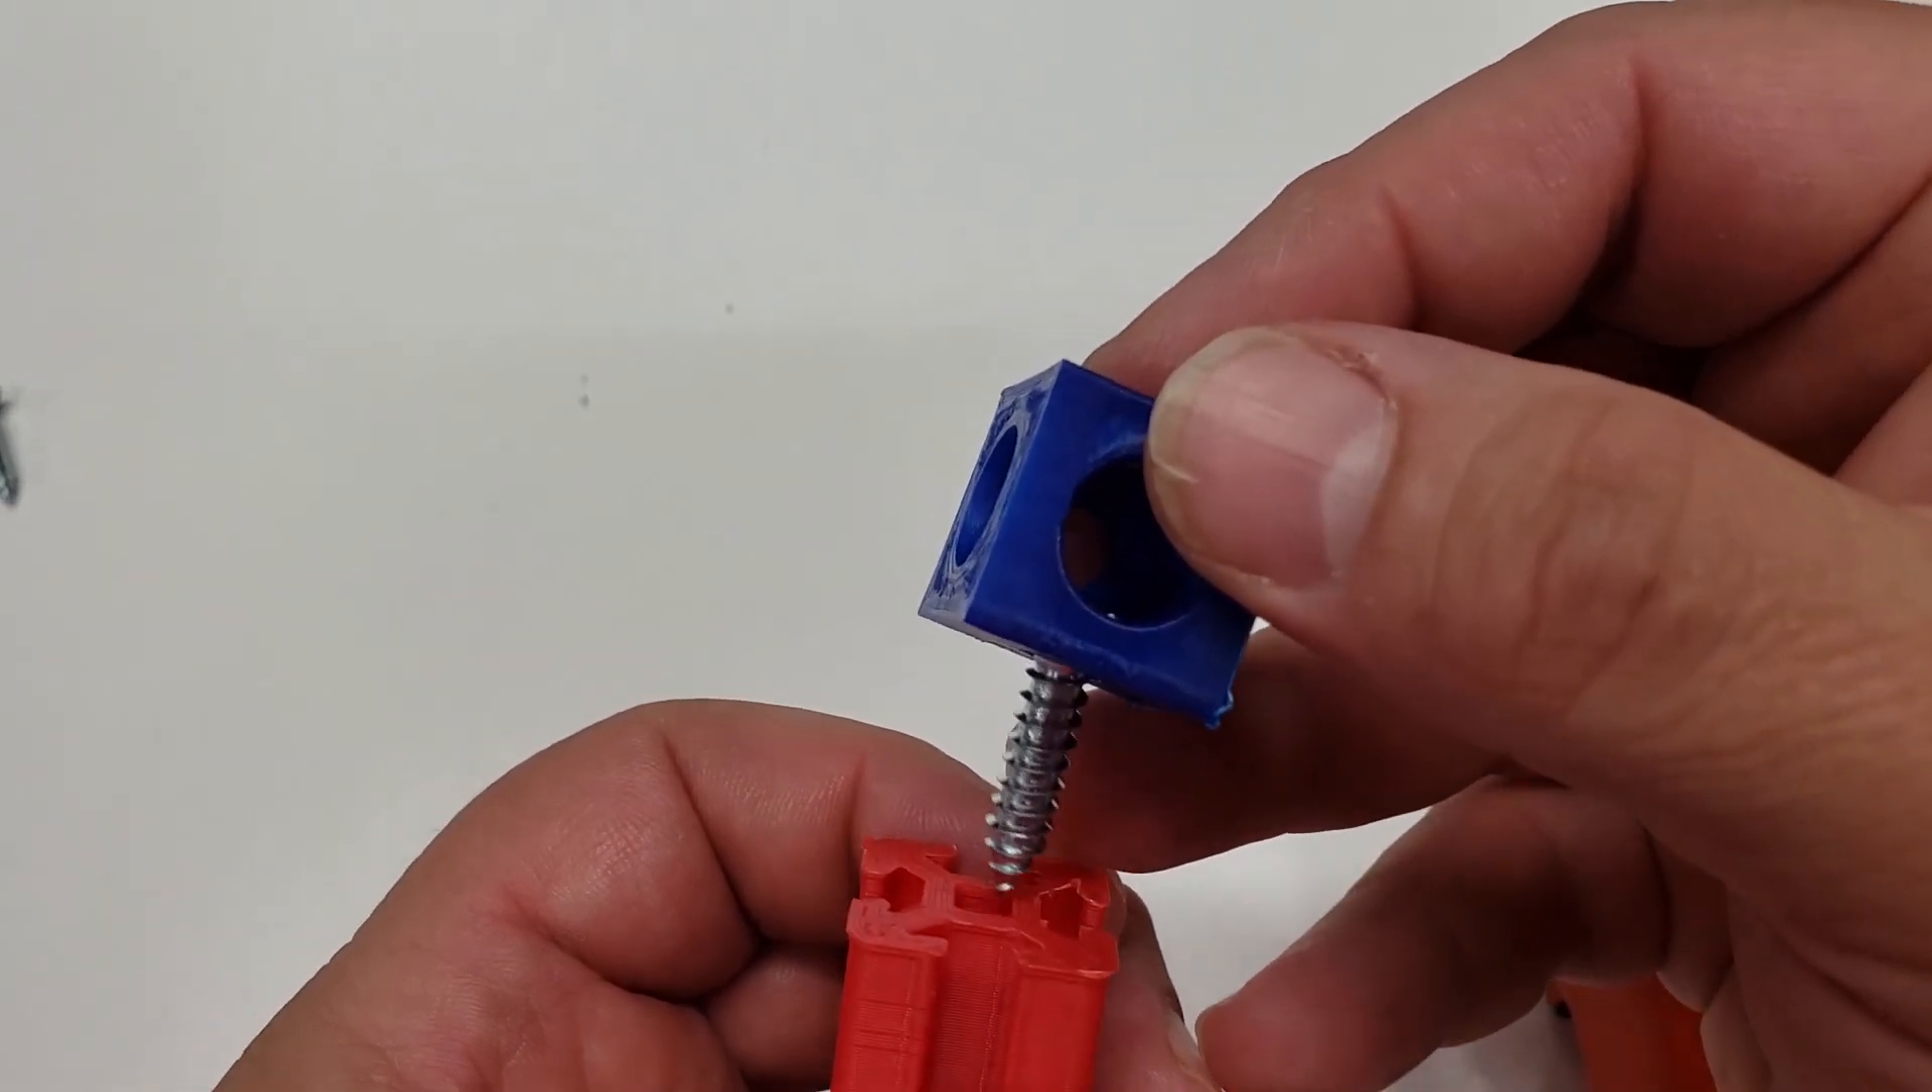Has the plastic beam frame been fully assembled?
No.